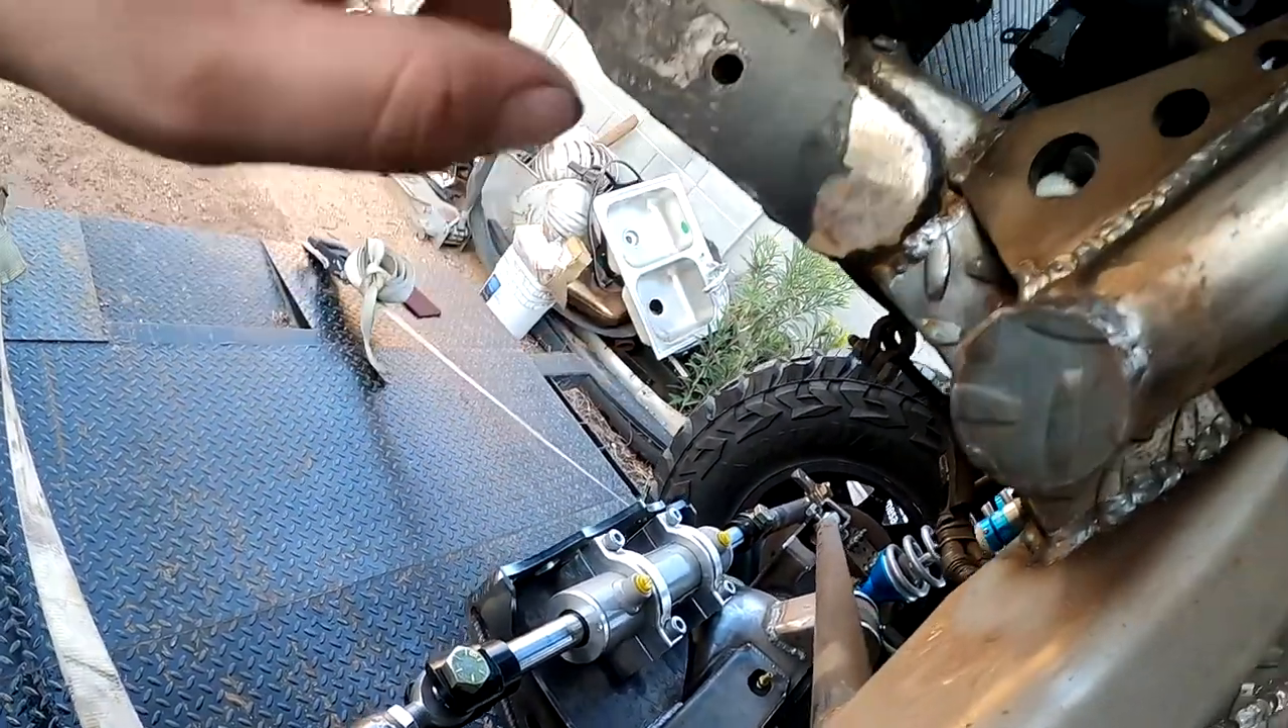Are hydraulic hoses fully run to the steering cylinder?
No.